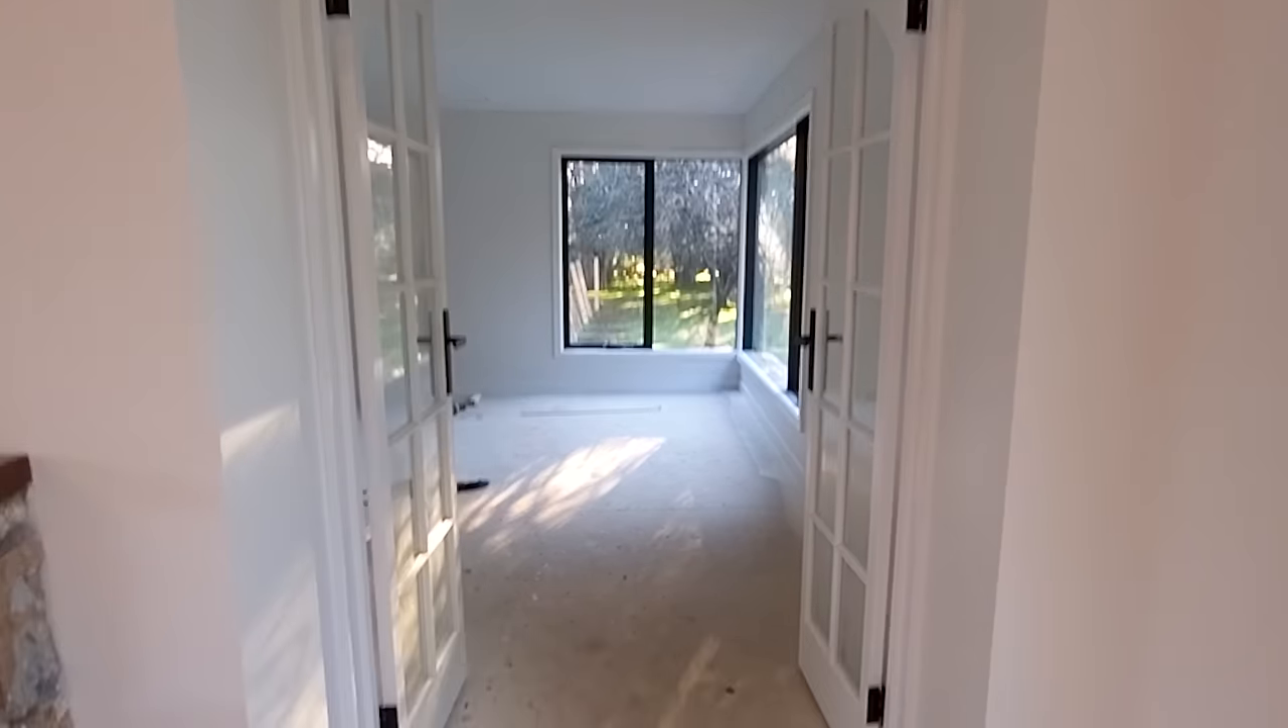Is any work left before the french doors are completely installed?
No.